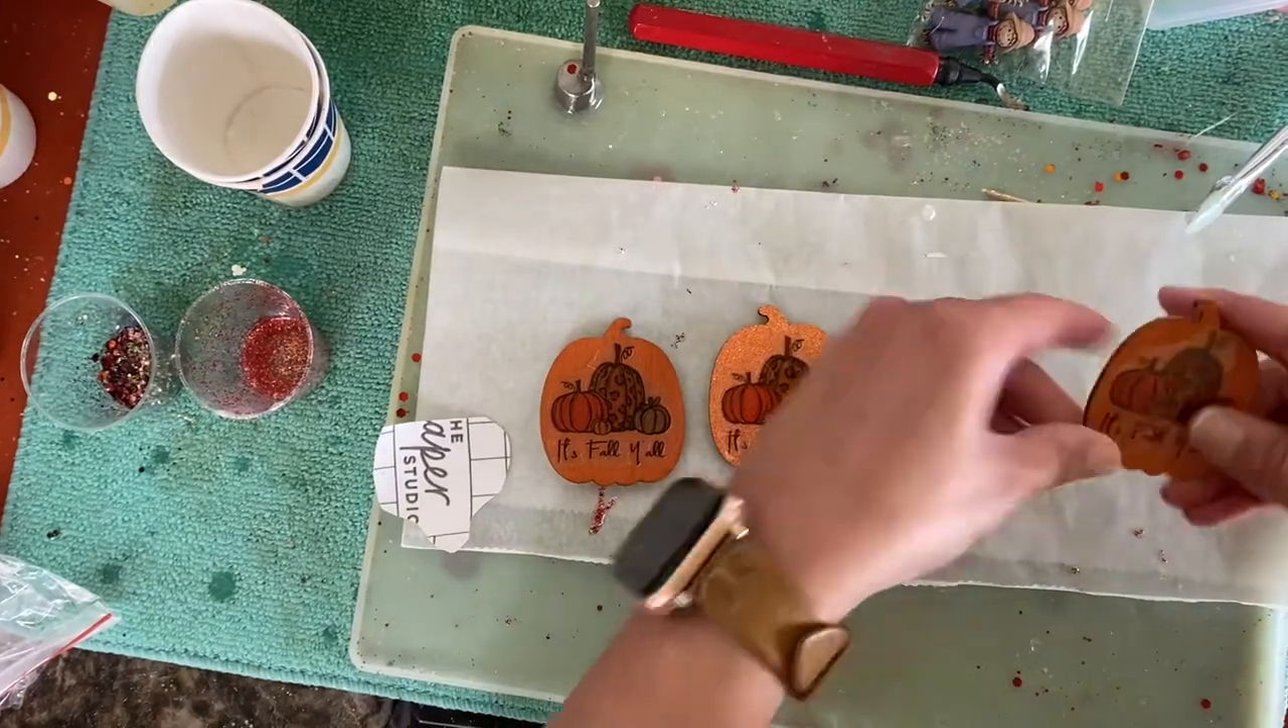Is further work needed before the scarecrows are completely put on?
Yes.